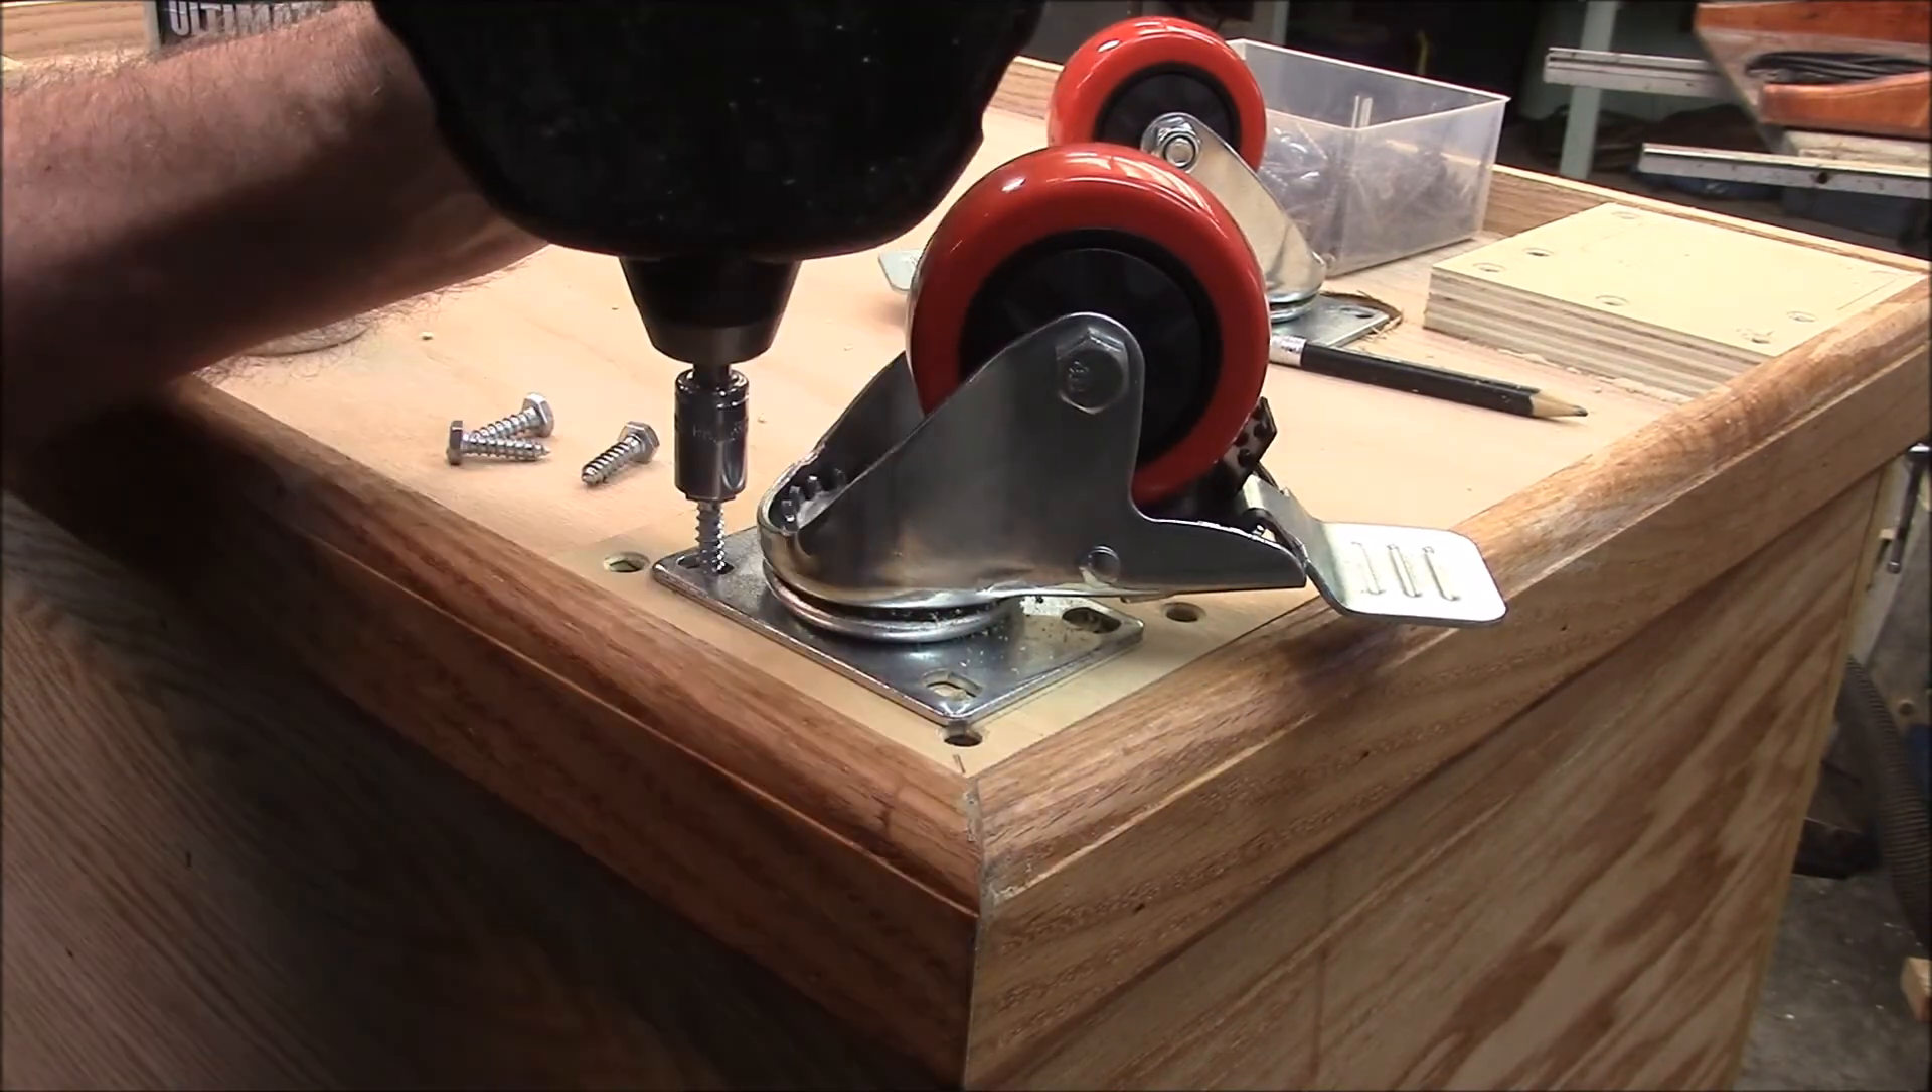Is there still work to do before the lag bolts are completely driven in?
Yes.